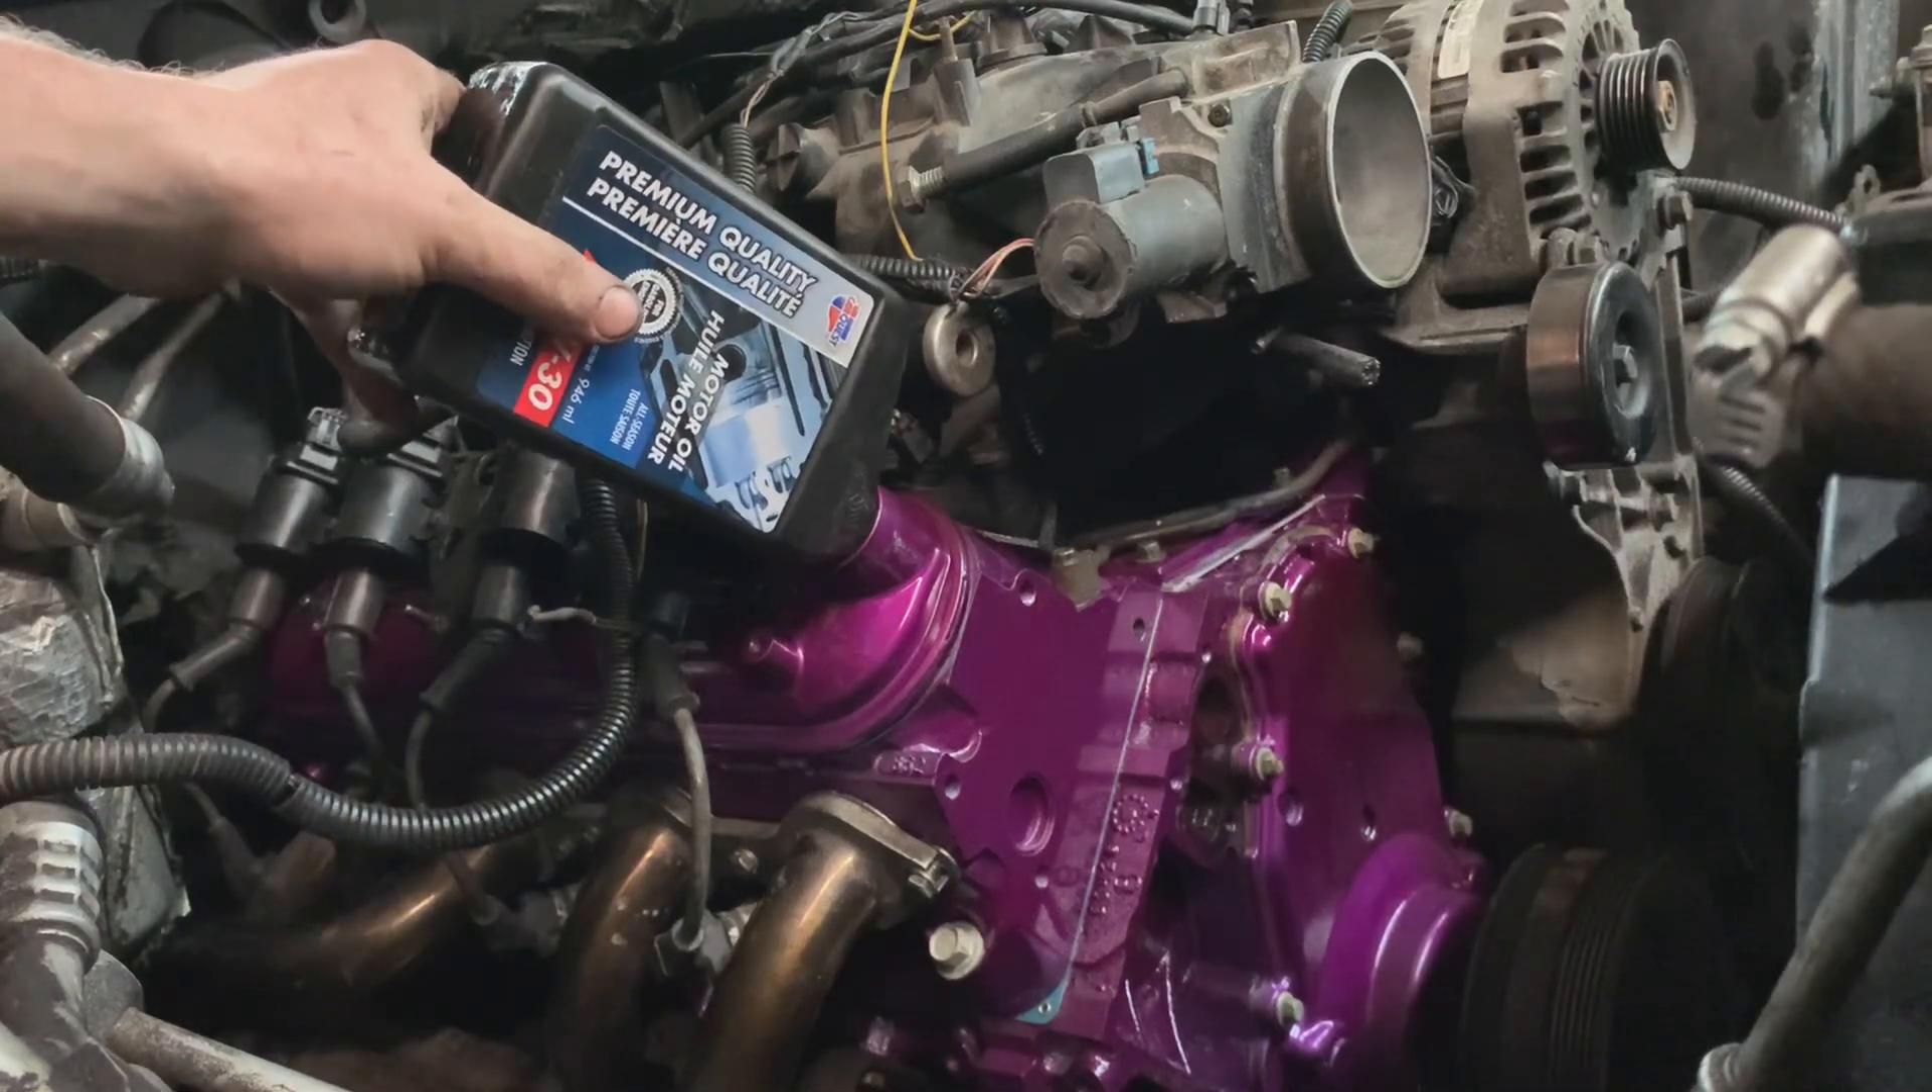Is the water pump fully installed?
No.